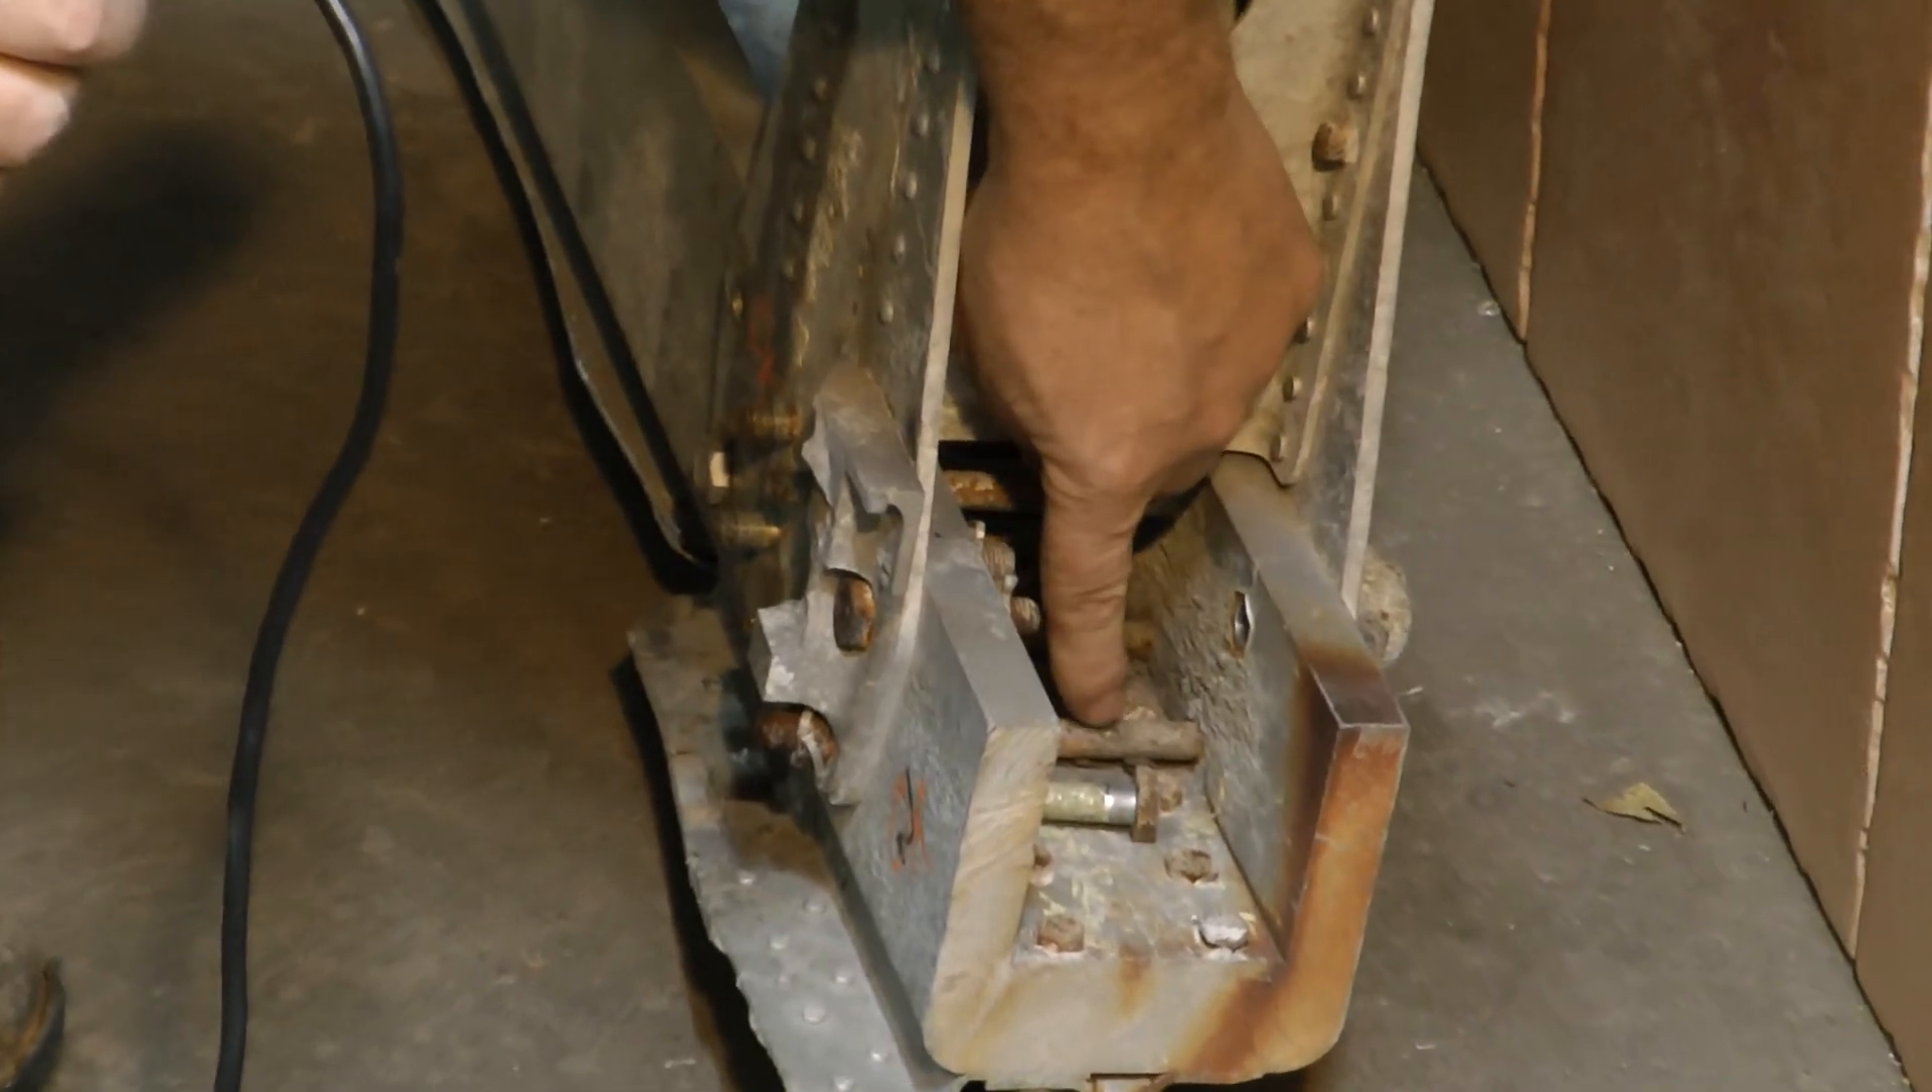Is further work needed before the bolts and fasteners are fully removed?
Yes.